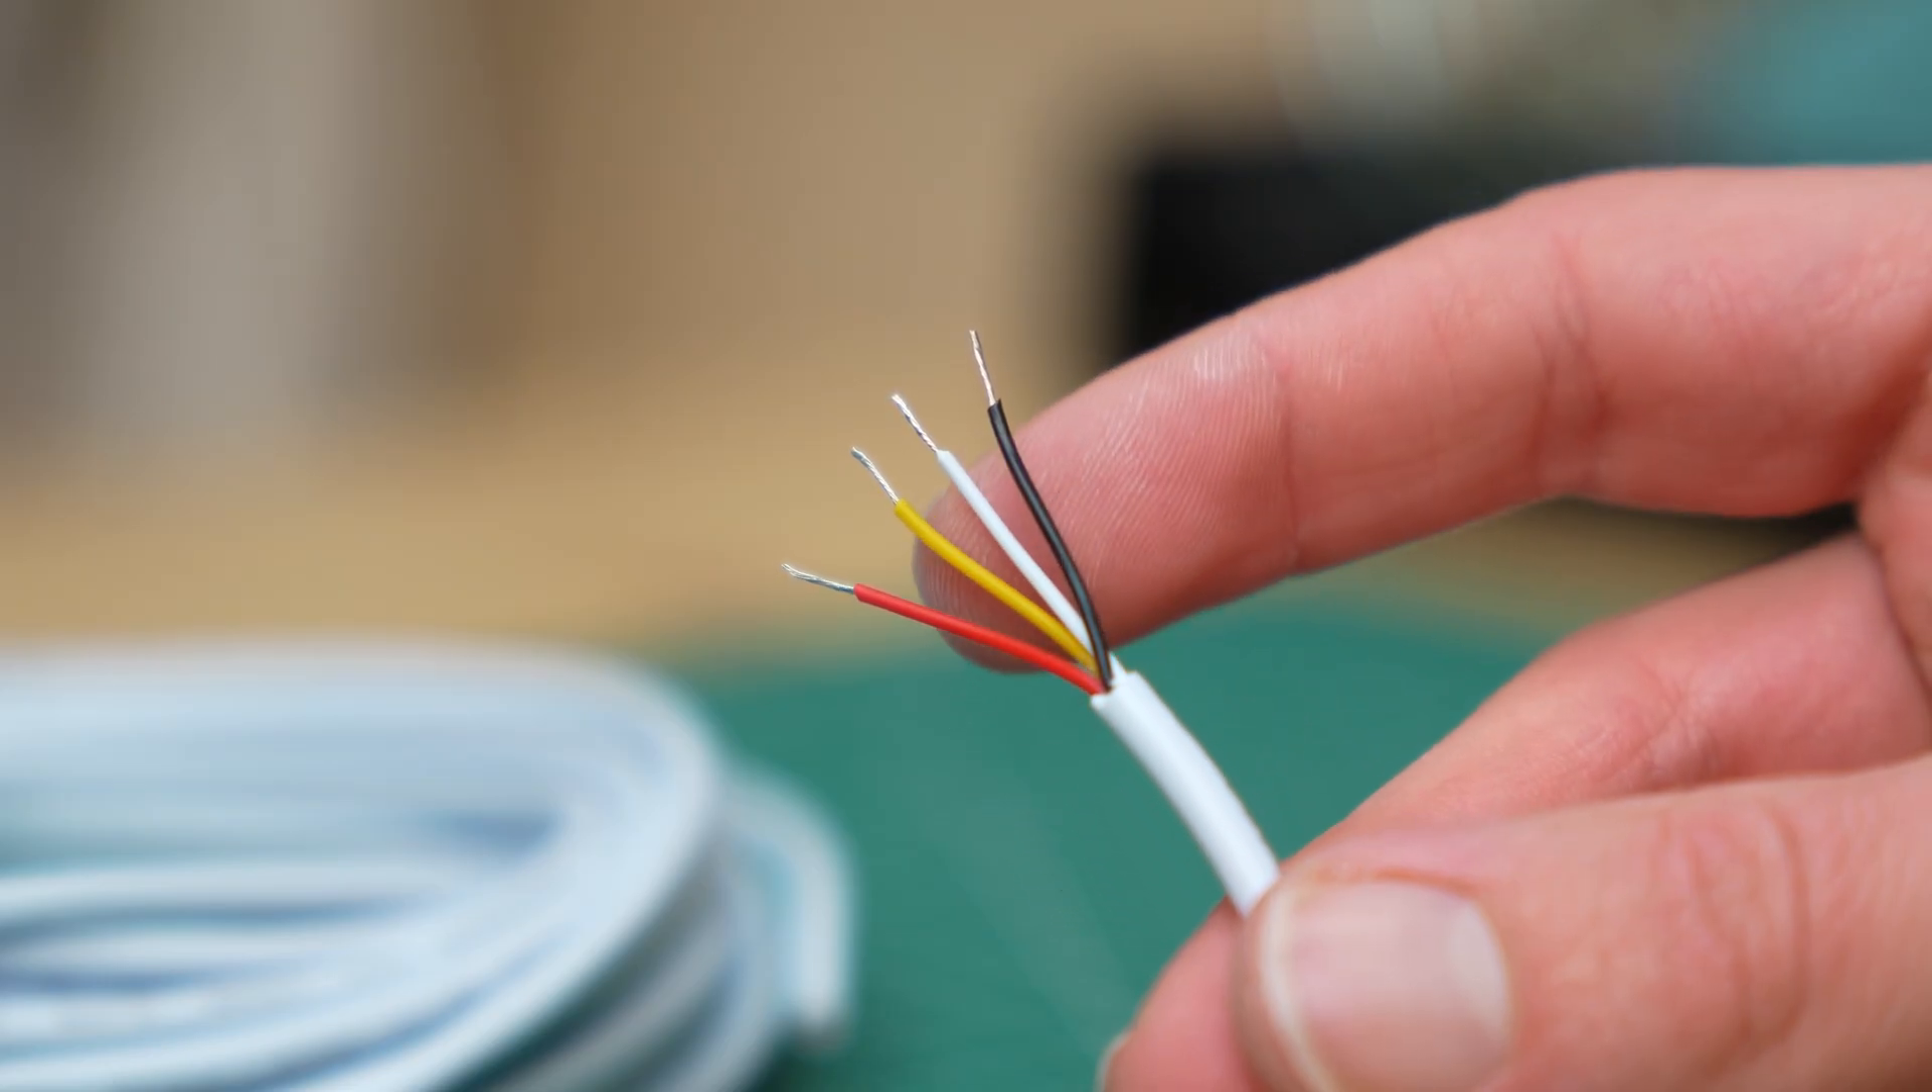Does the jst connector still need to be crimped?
Yes.